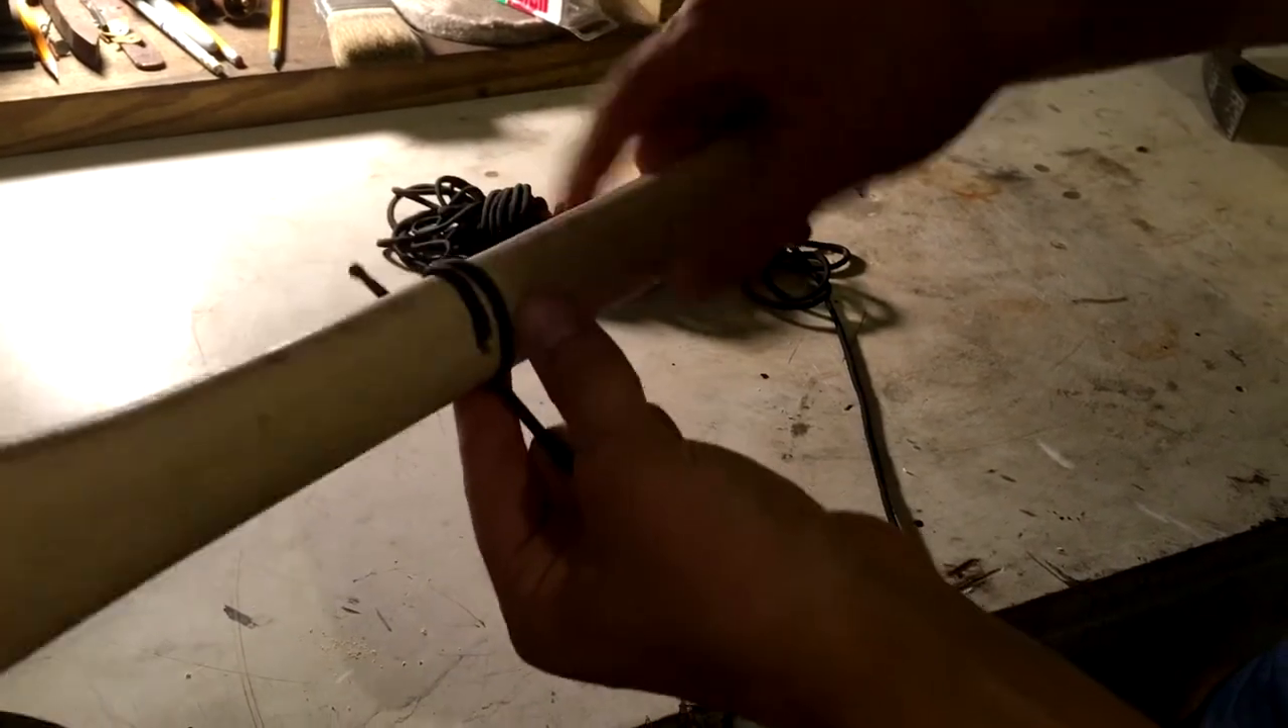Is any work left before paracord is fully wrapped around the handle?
Yes.